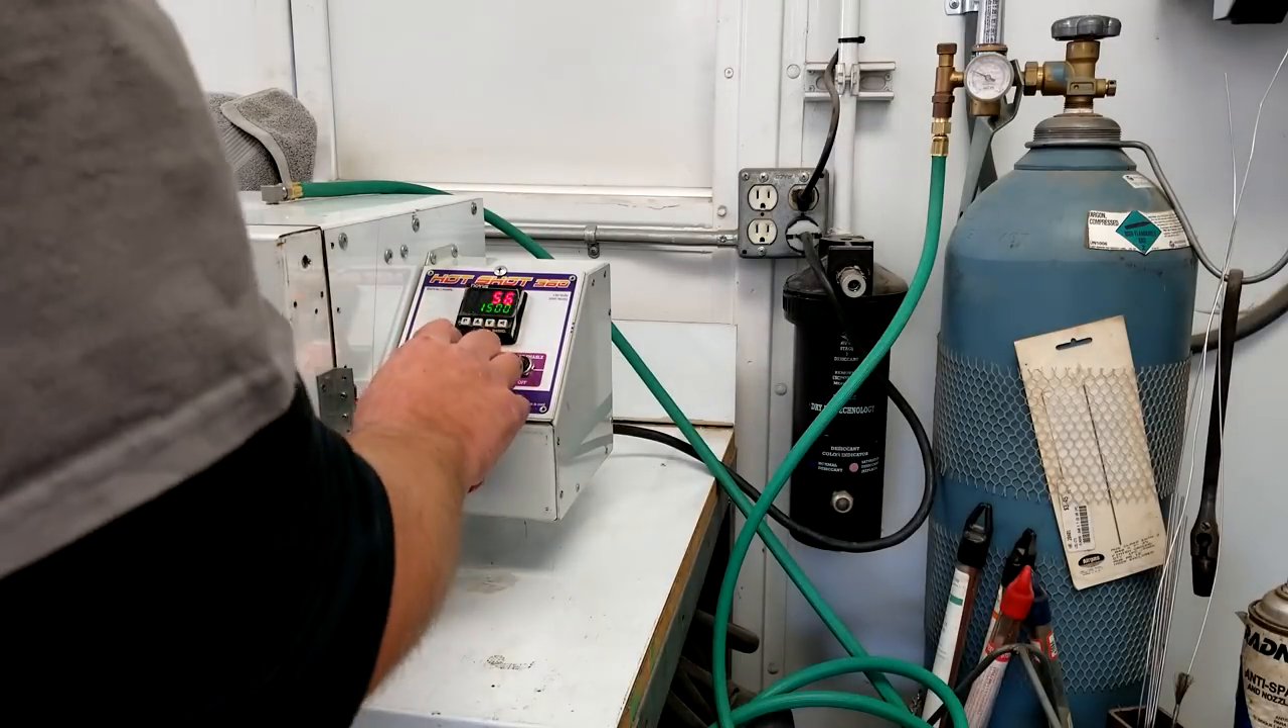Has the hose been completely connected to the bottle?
Yes.